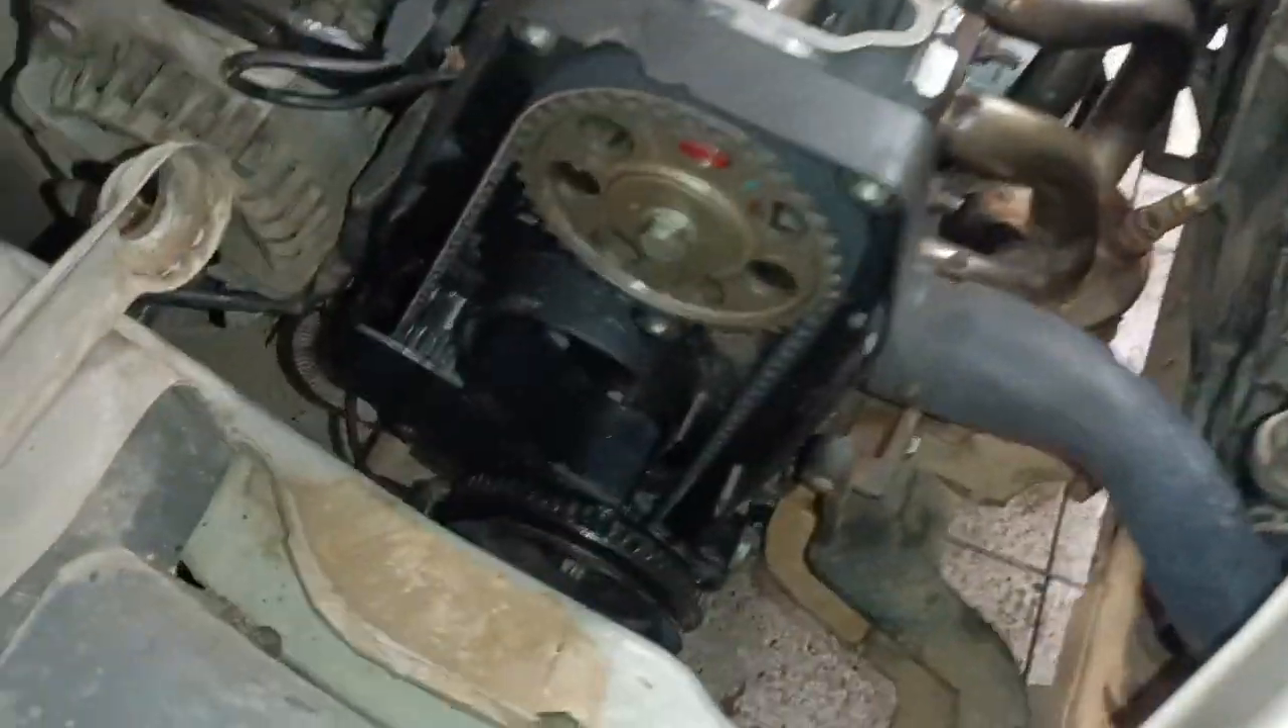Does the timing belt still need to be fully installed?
No.